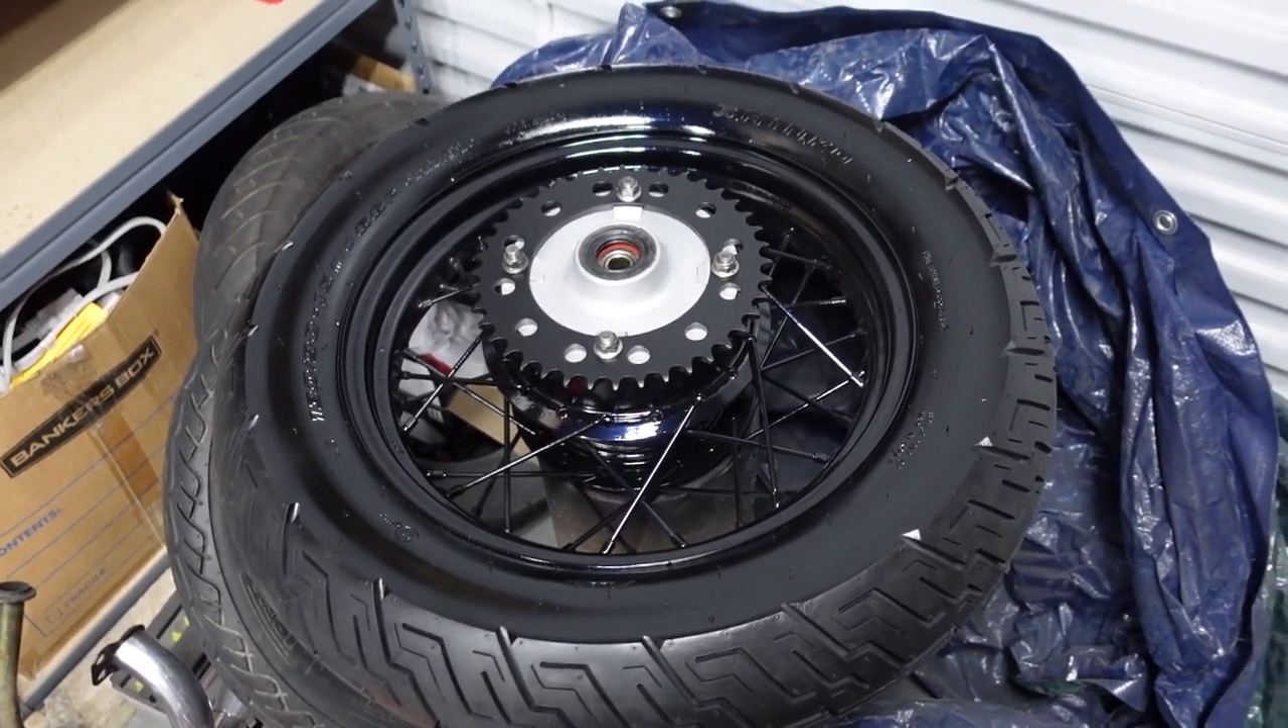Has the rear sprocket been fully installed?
Yes.